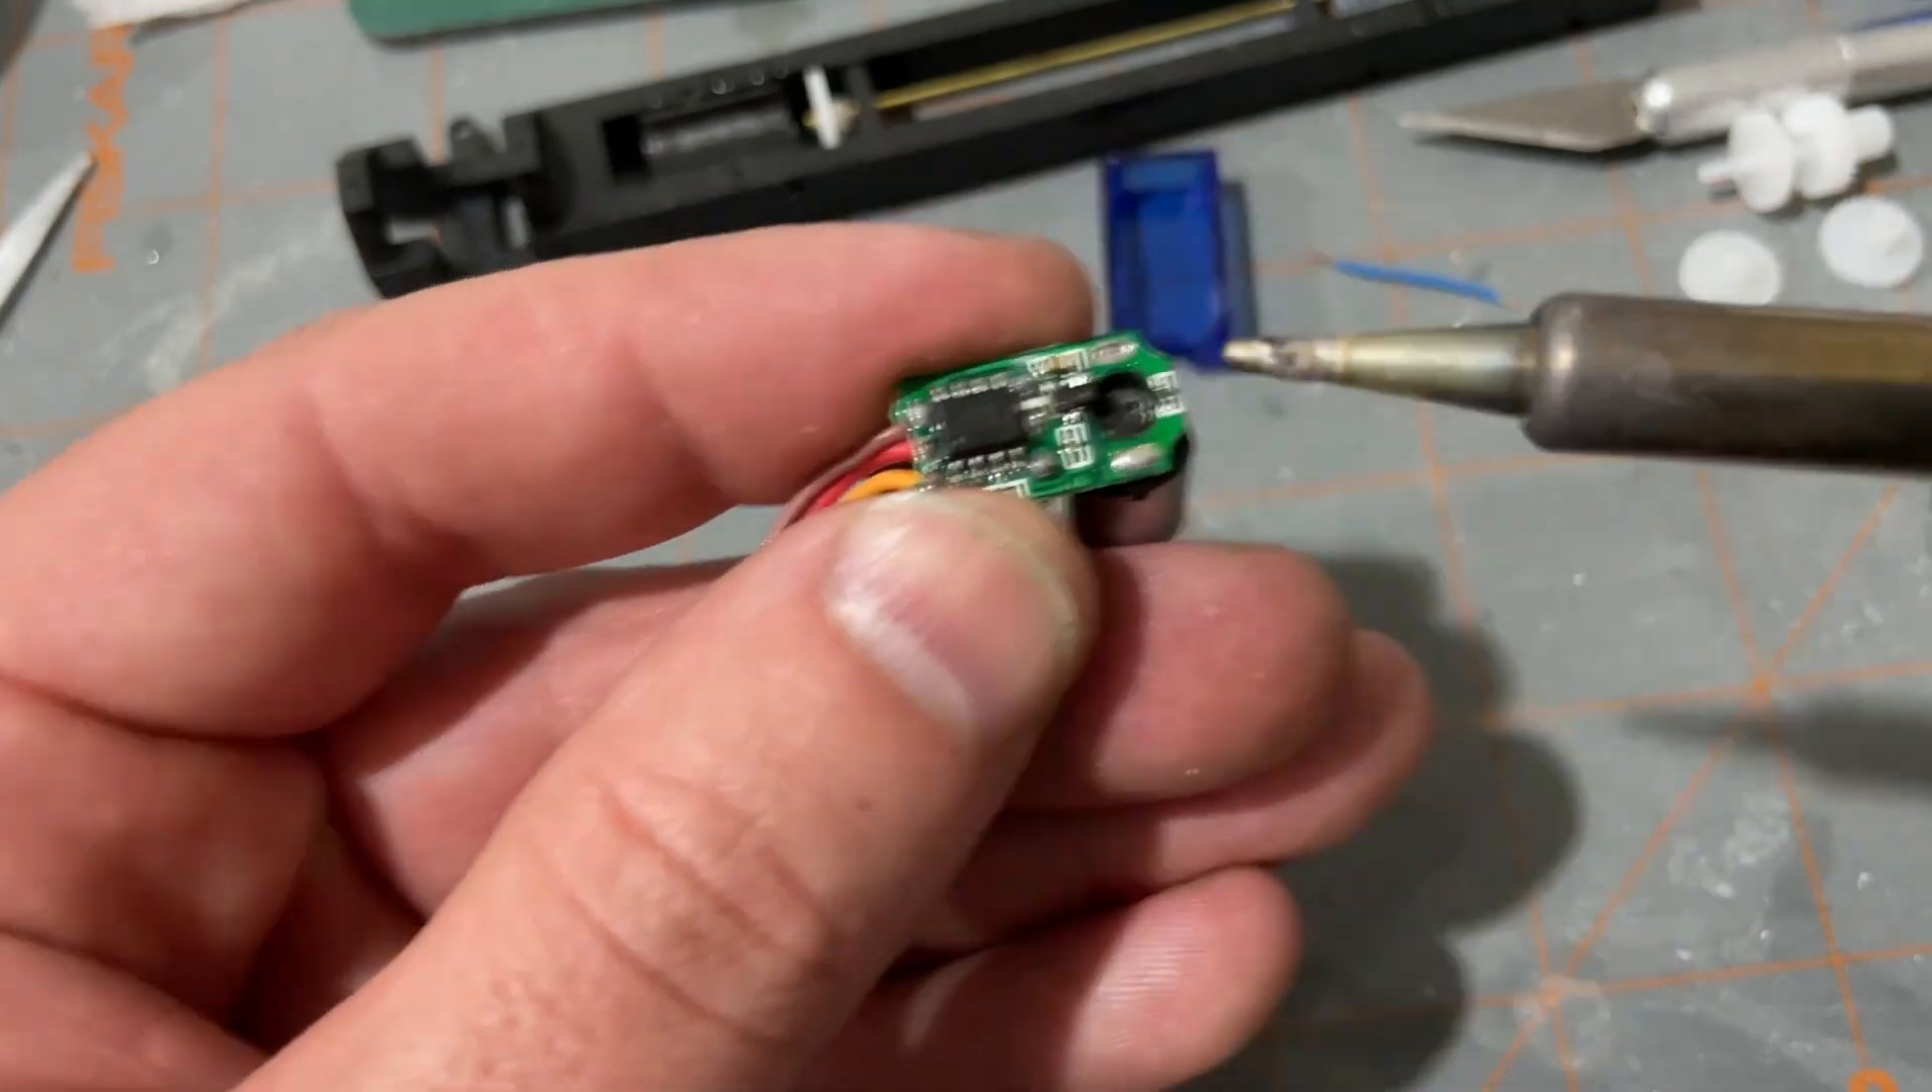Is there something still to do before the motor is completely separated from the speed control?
Yes.